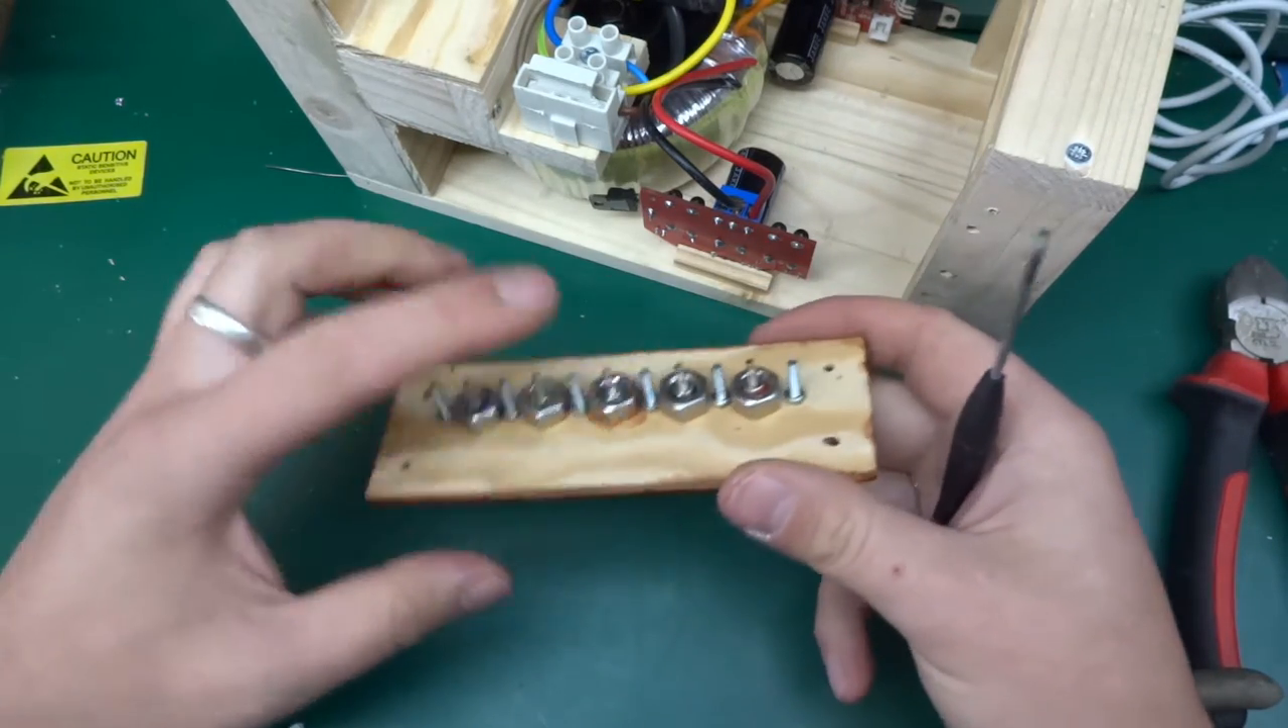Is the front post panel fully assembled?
Yes.